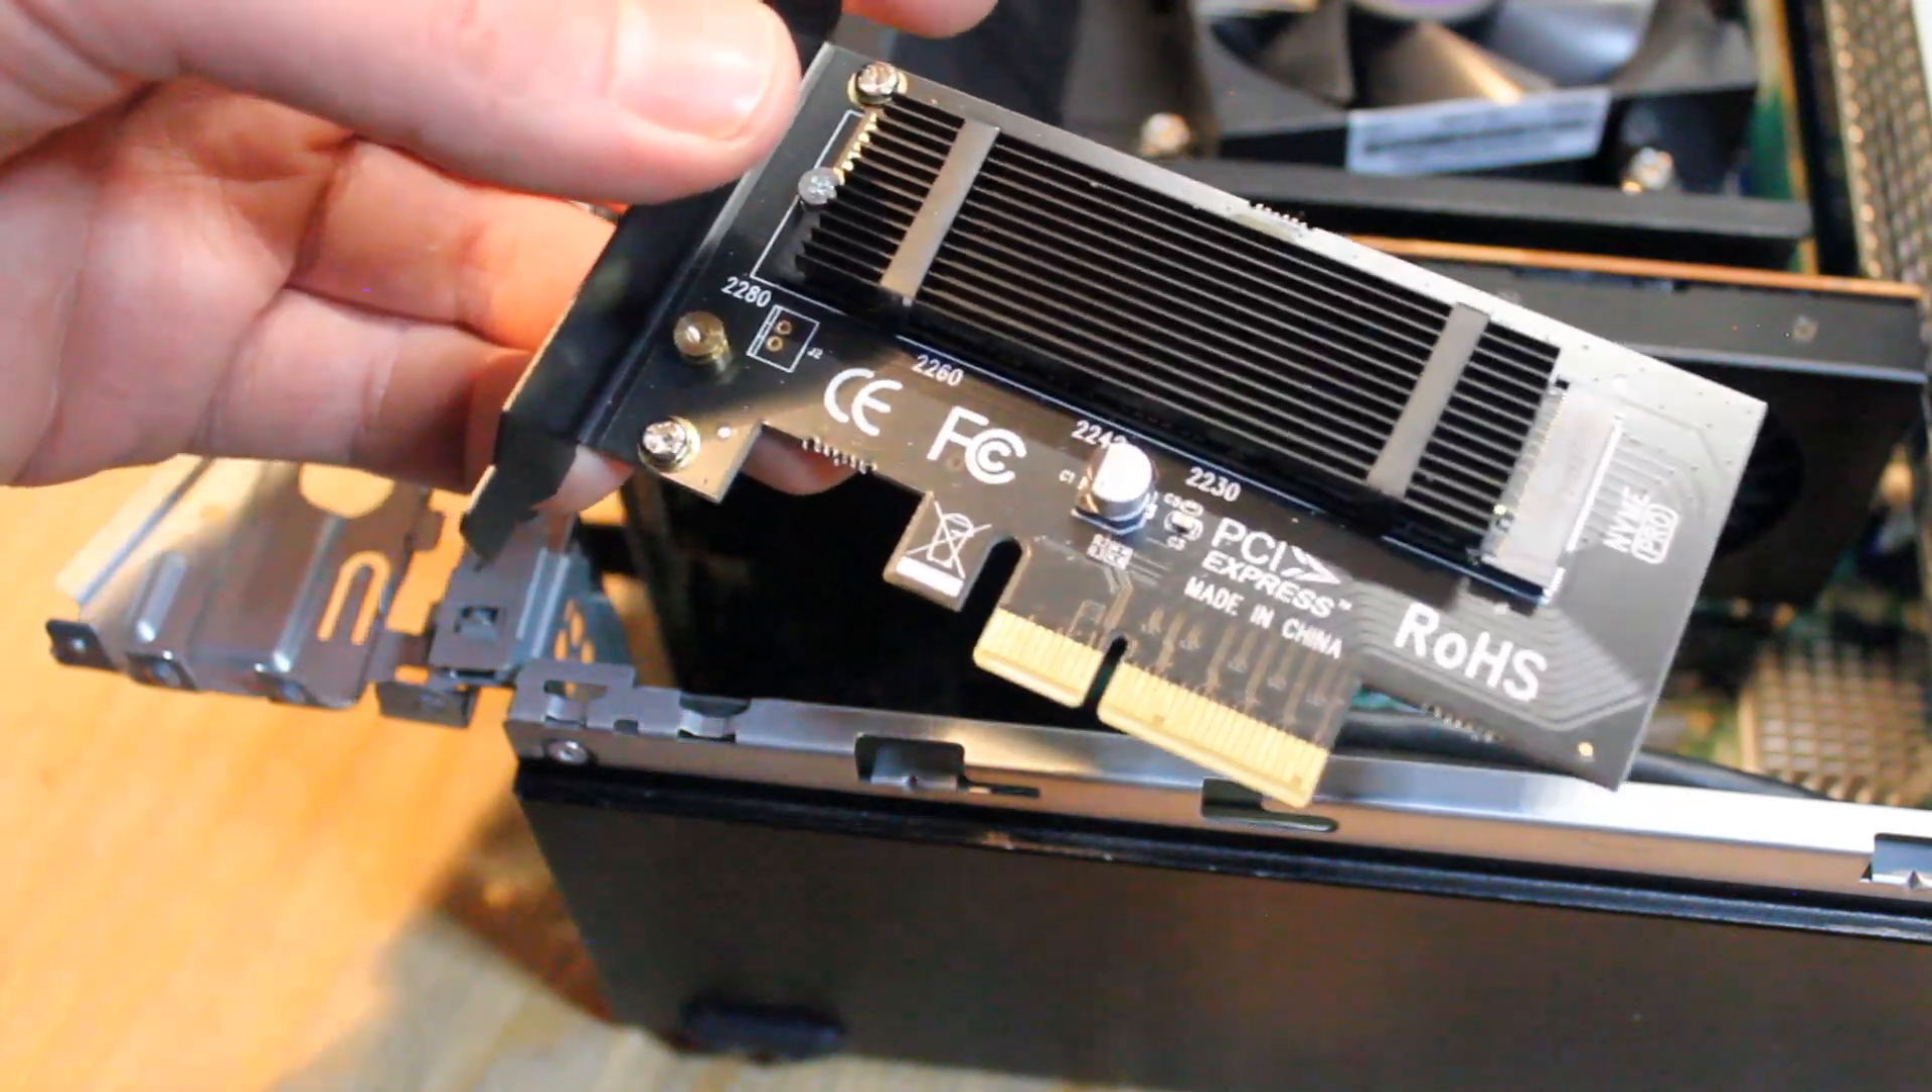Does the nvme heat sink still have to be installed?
No.